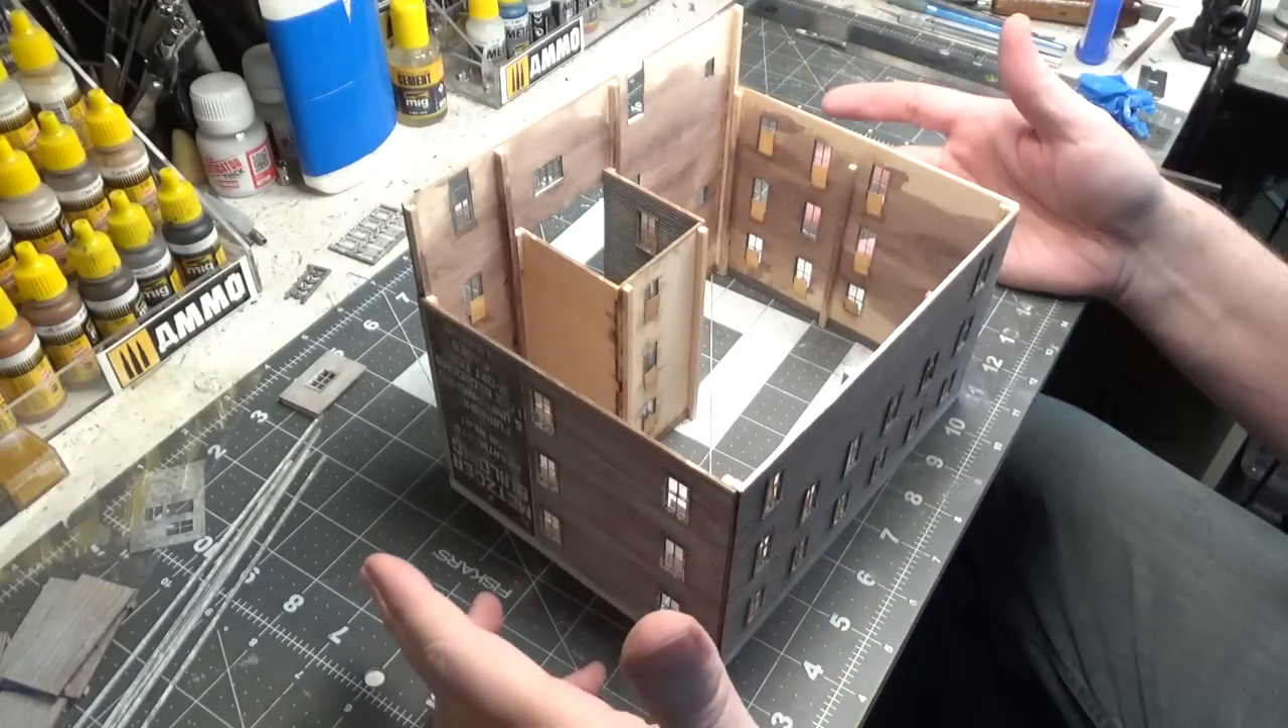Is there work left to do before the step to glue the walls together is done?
No.